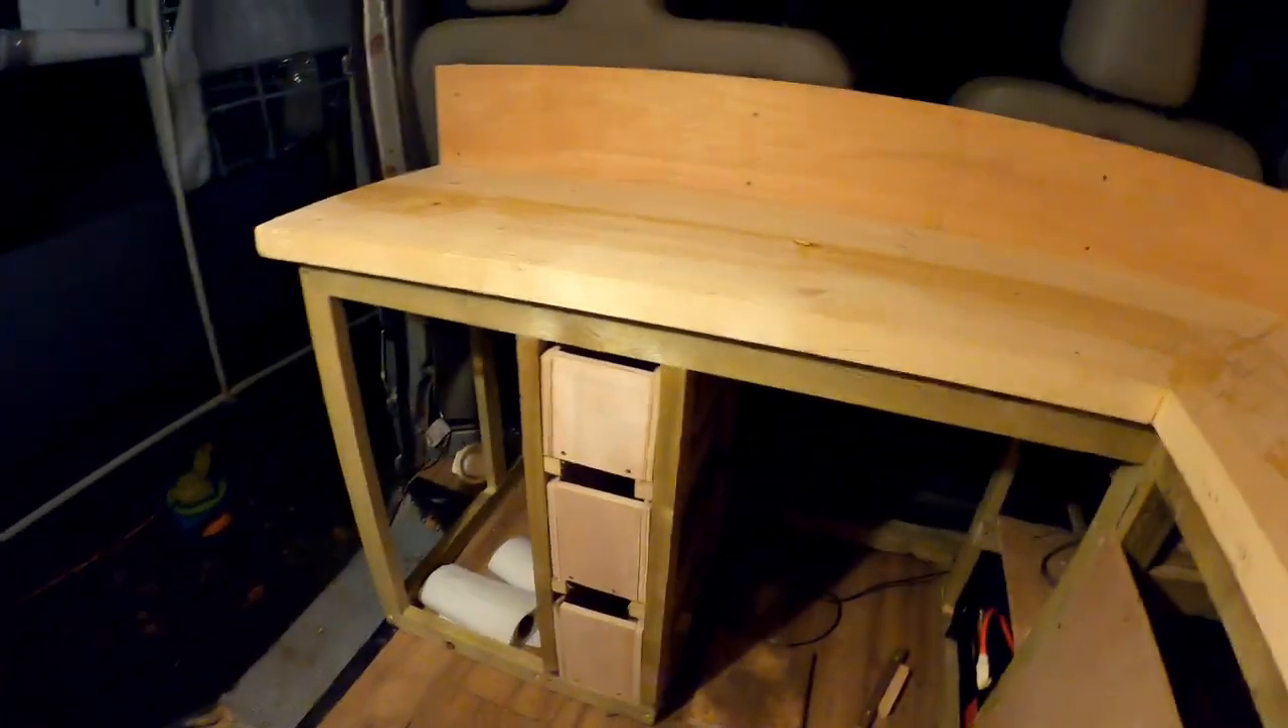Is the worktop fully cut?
Yes.